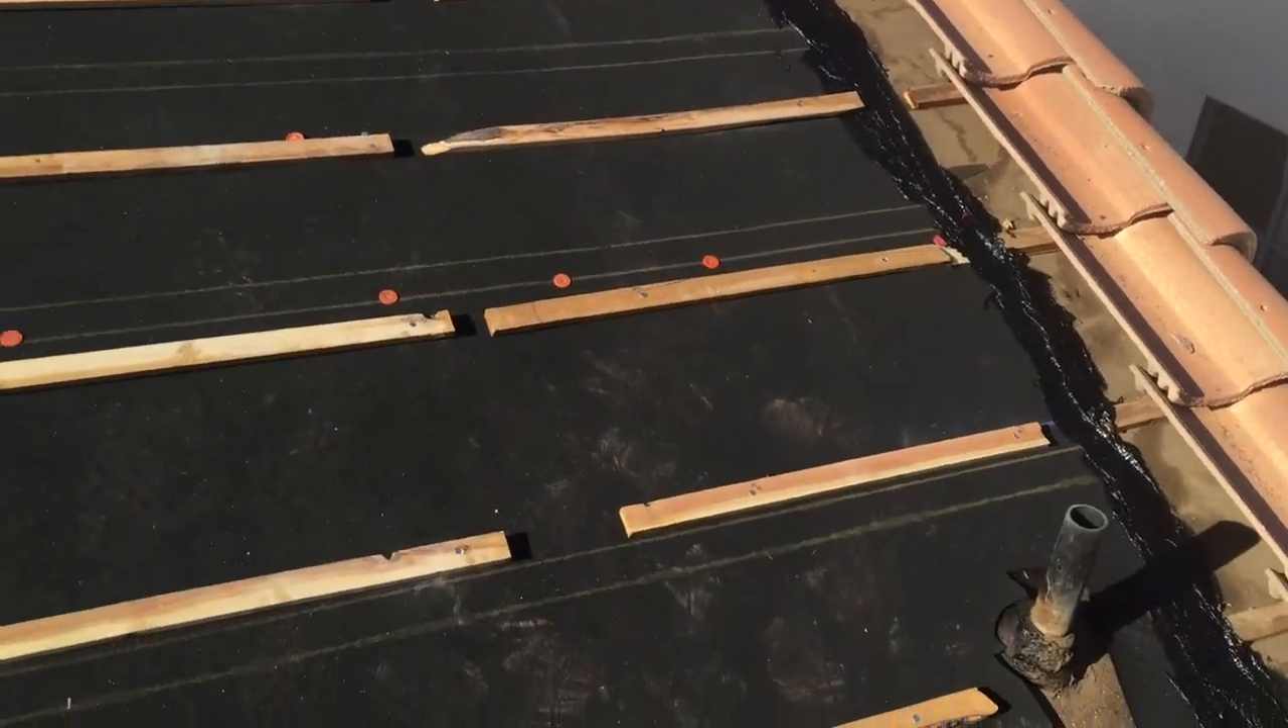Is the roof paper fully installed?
Yes.